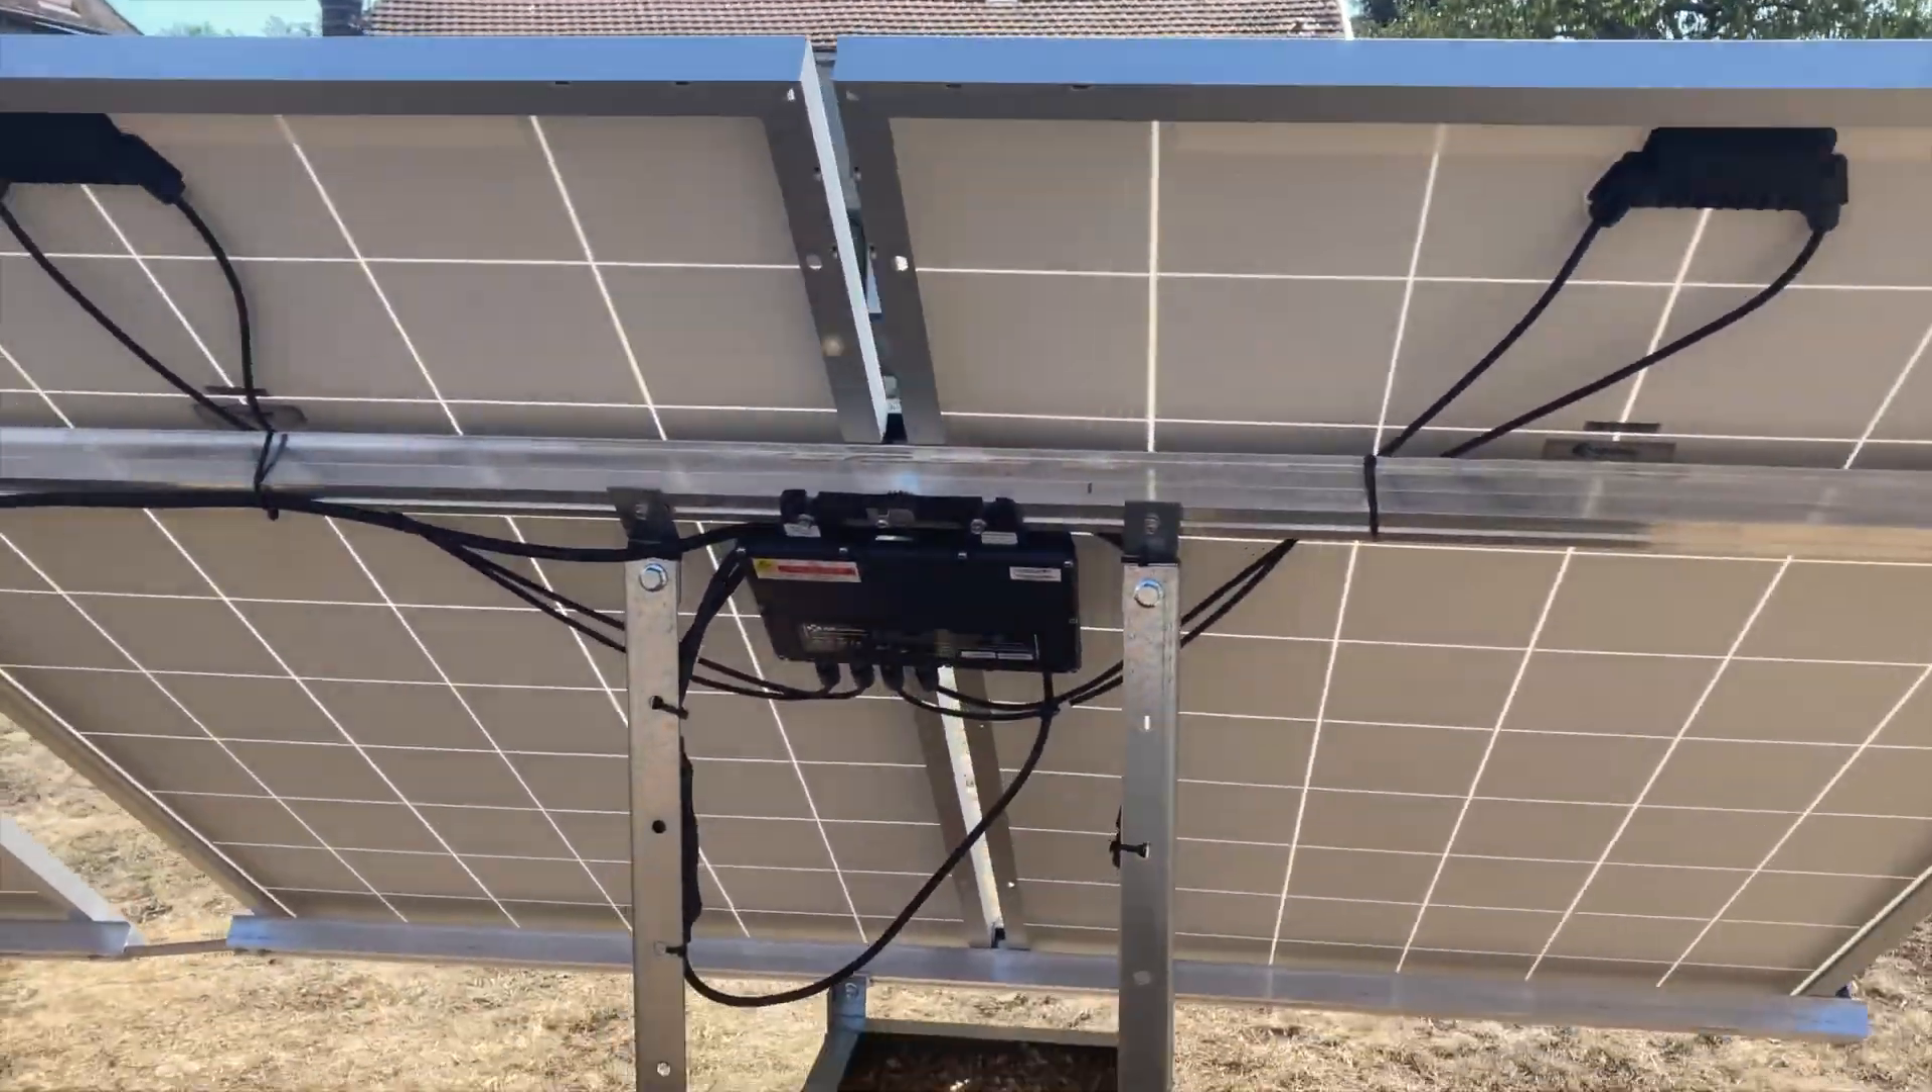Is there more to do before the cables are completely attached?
No.